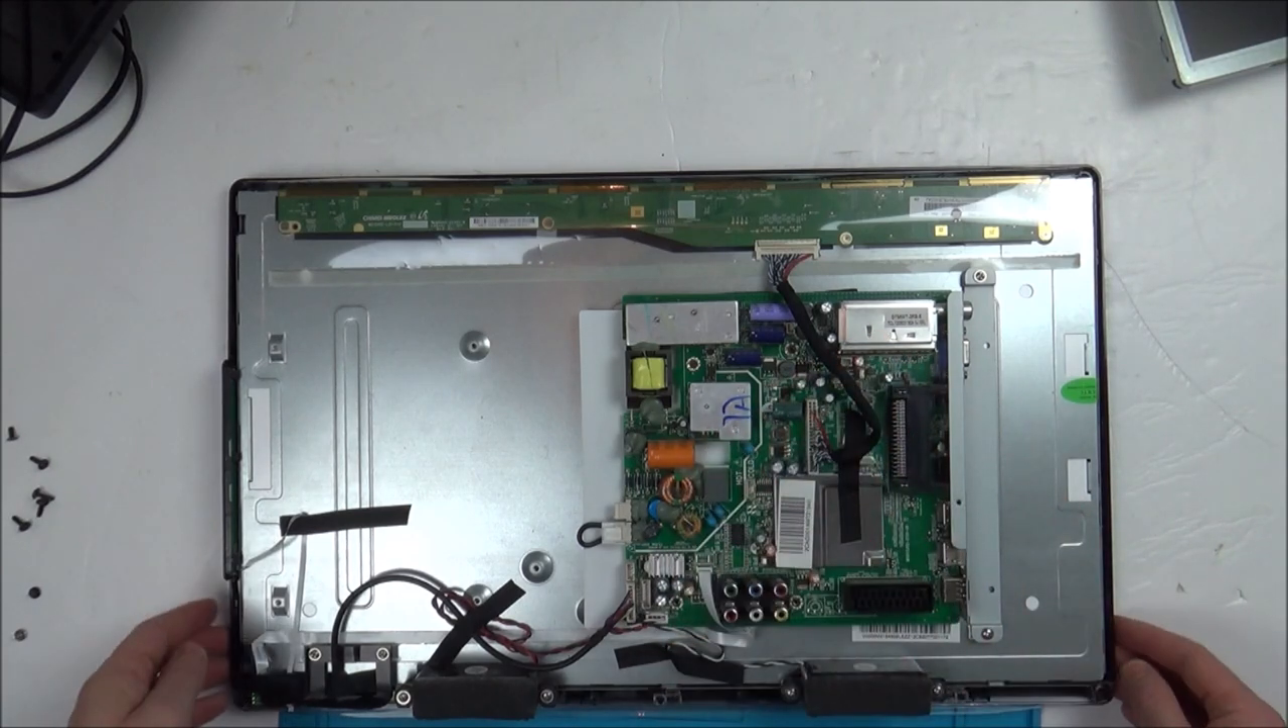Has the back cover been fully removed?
Yes.